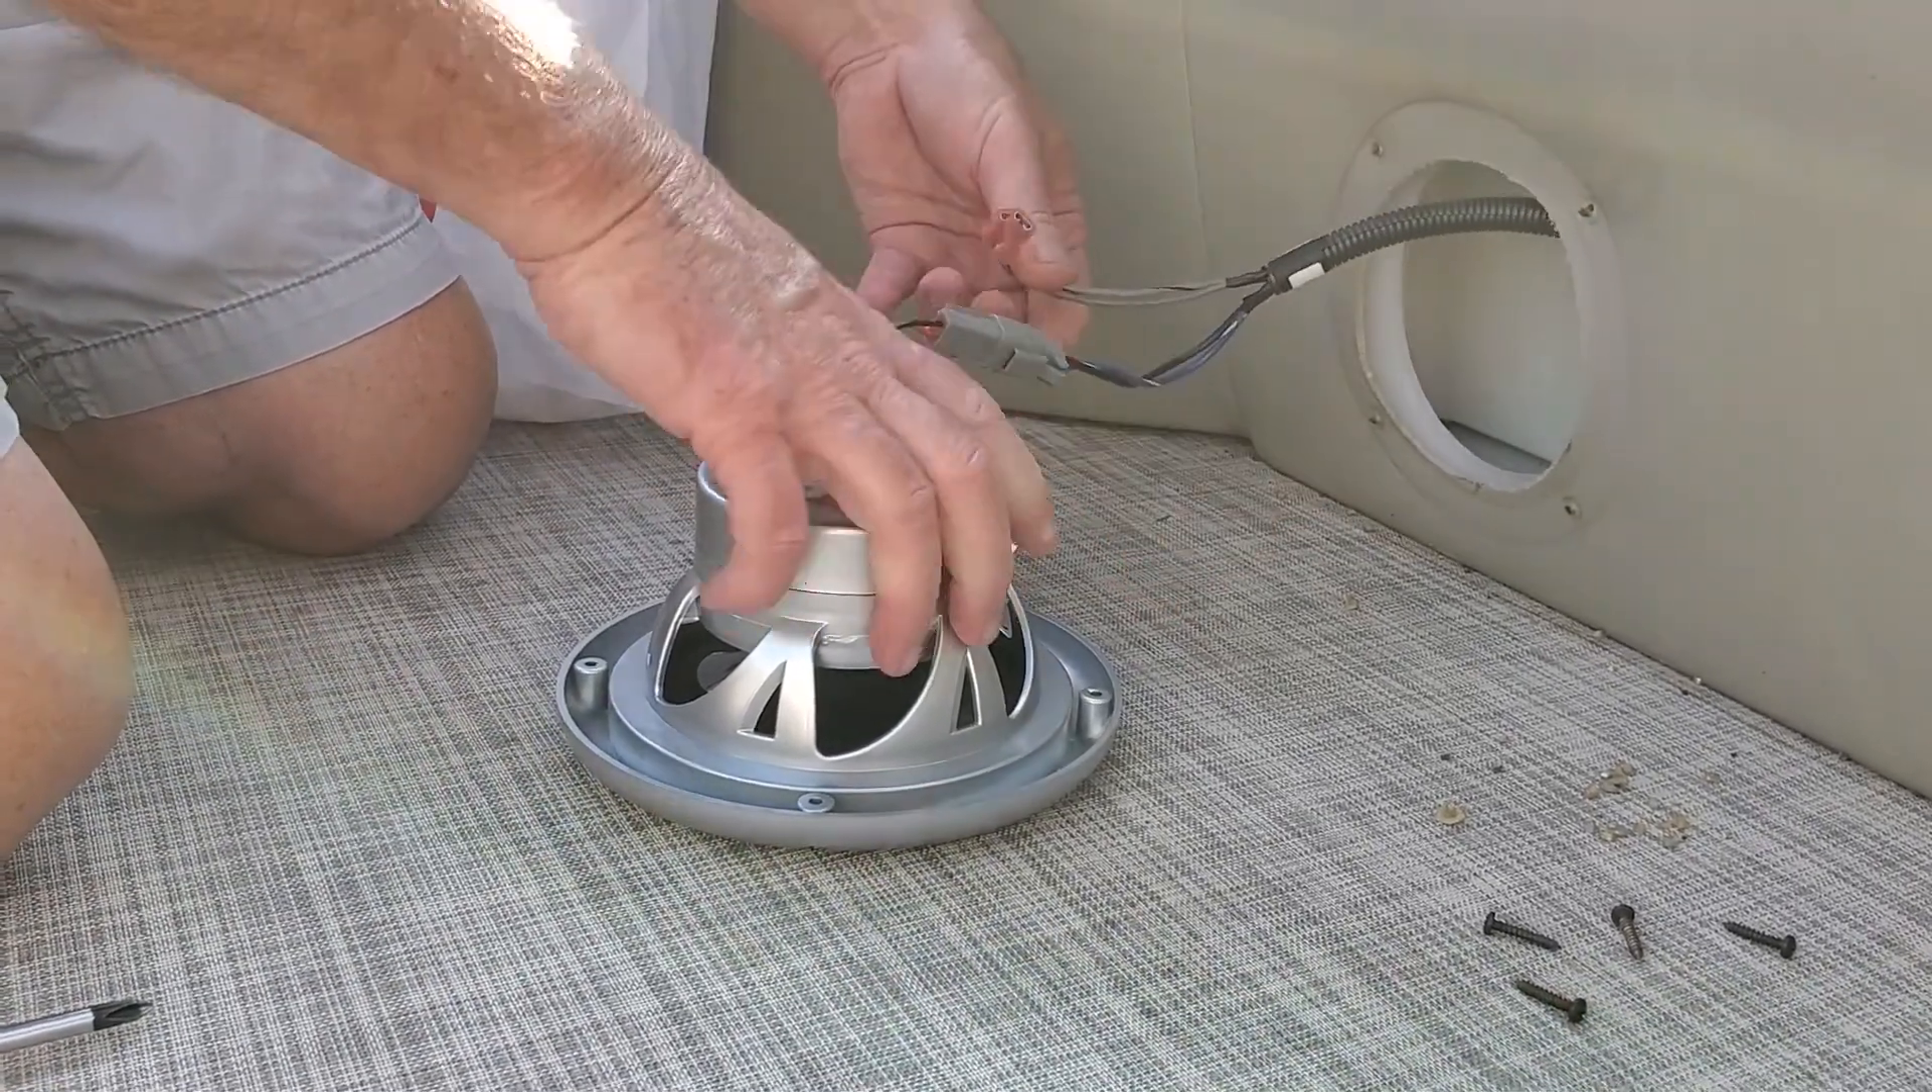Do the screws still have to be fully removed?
No.